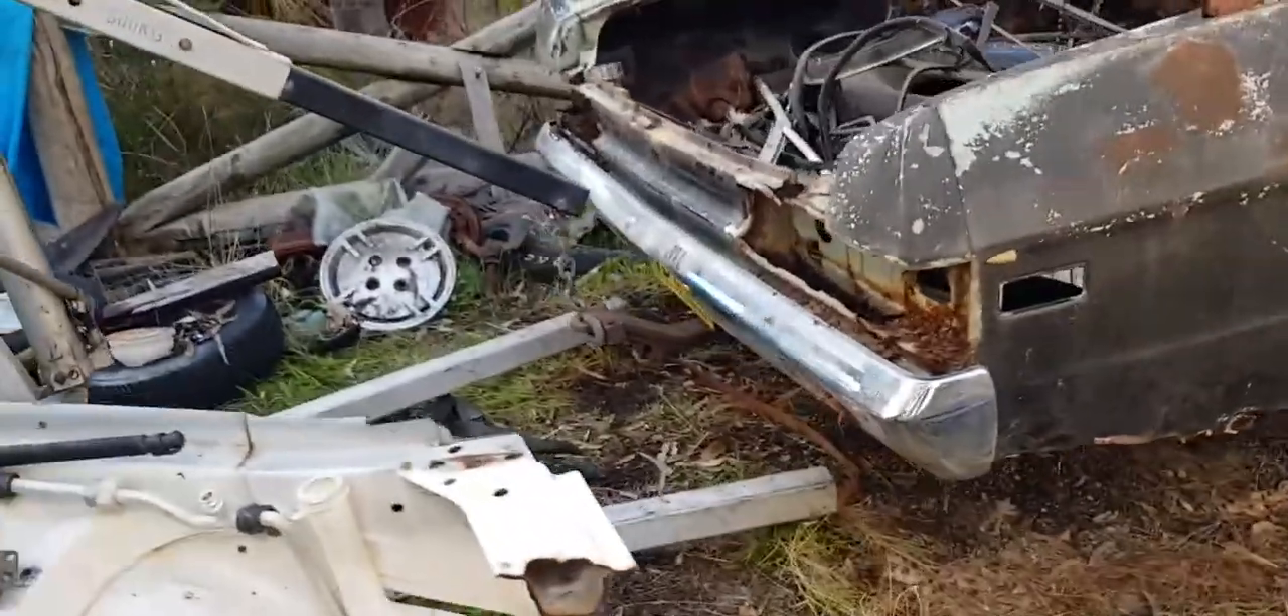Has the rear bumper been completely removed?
No.